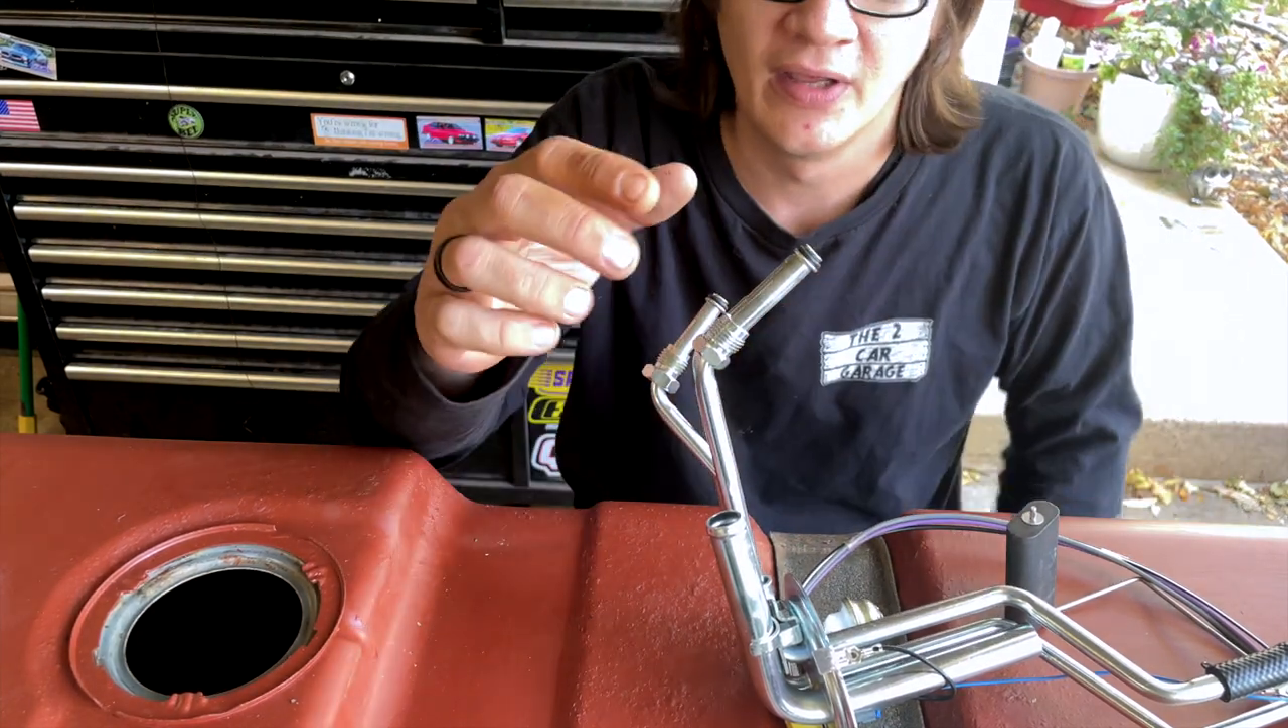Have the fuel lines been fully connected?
No.